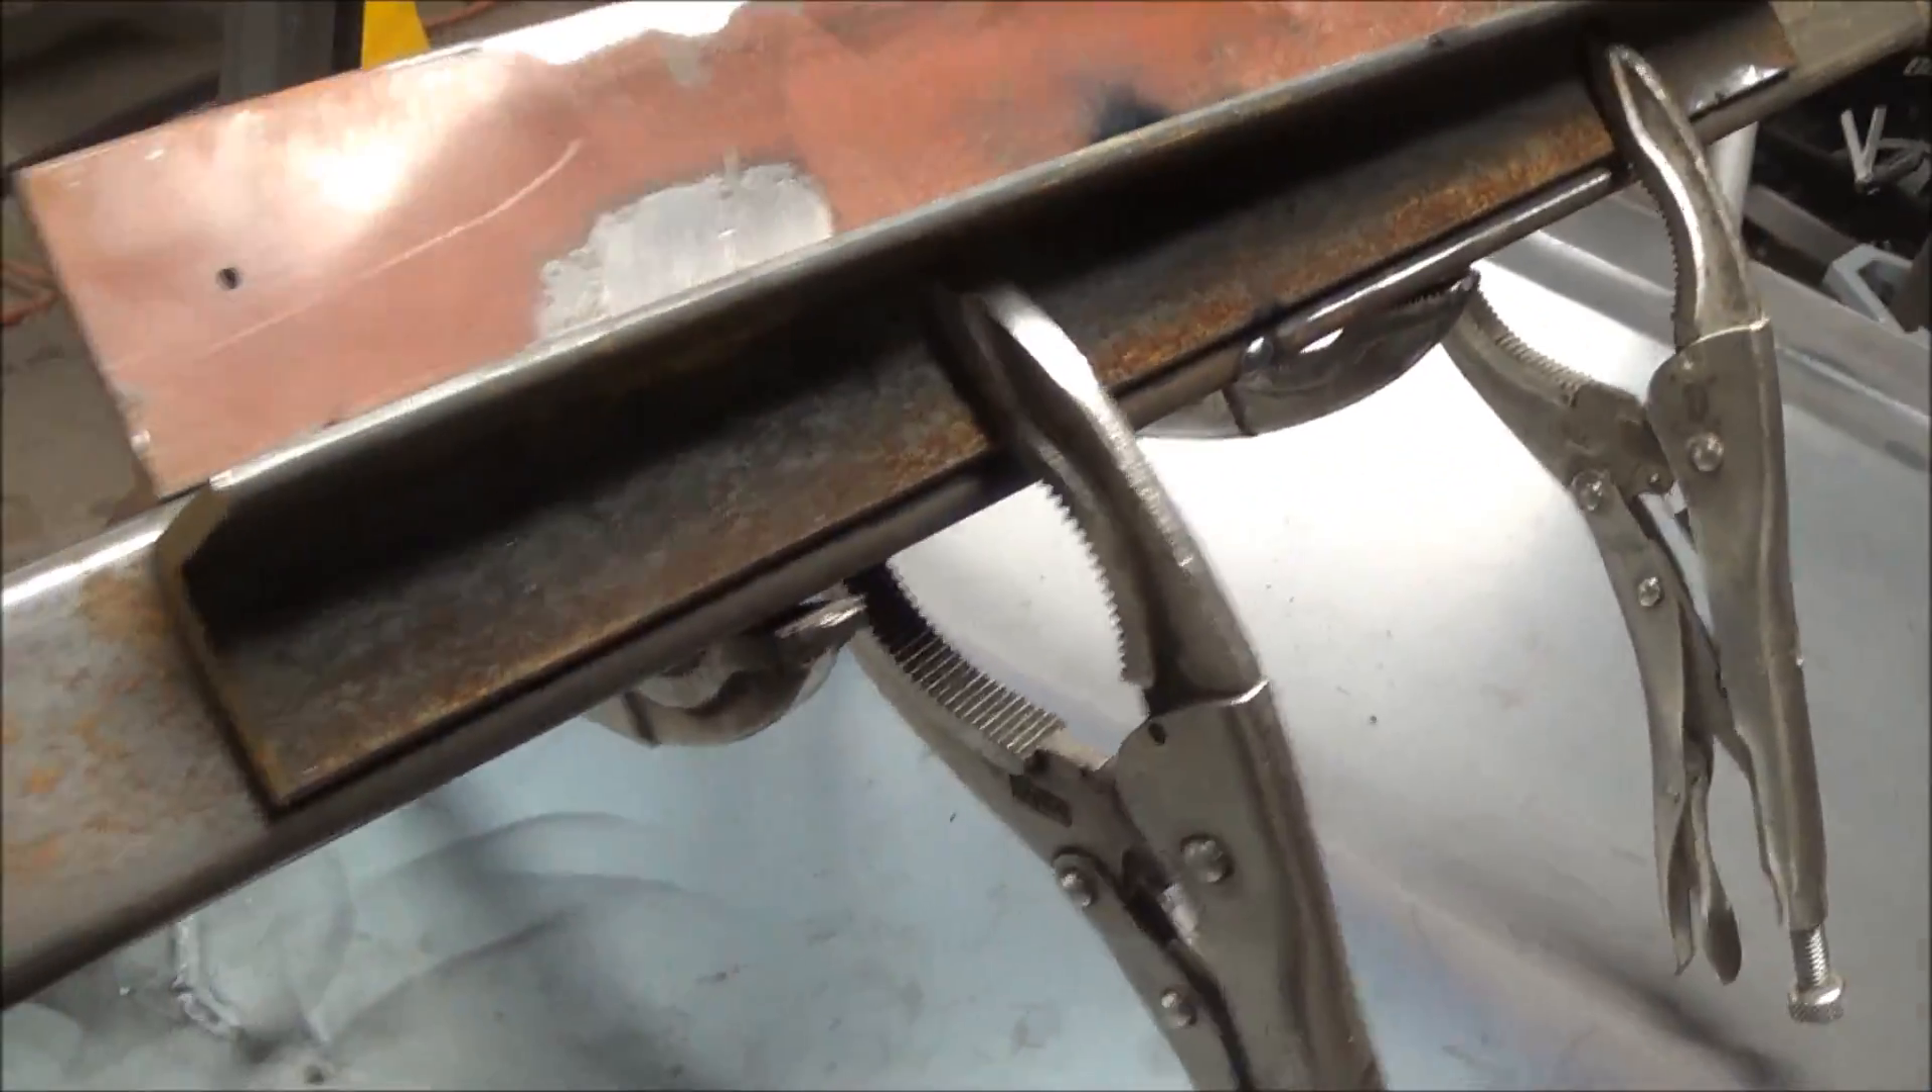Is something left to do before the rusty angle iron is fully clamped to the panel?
No.